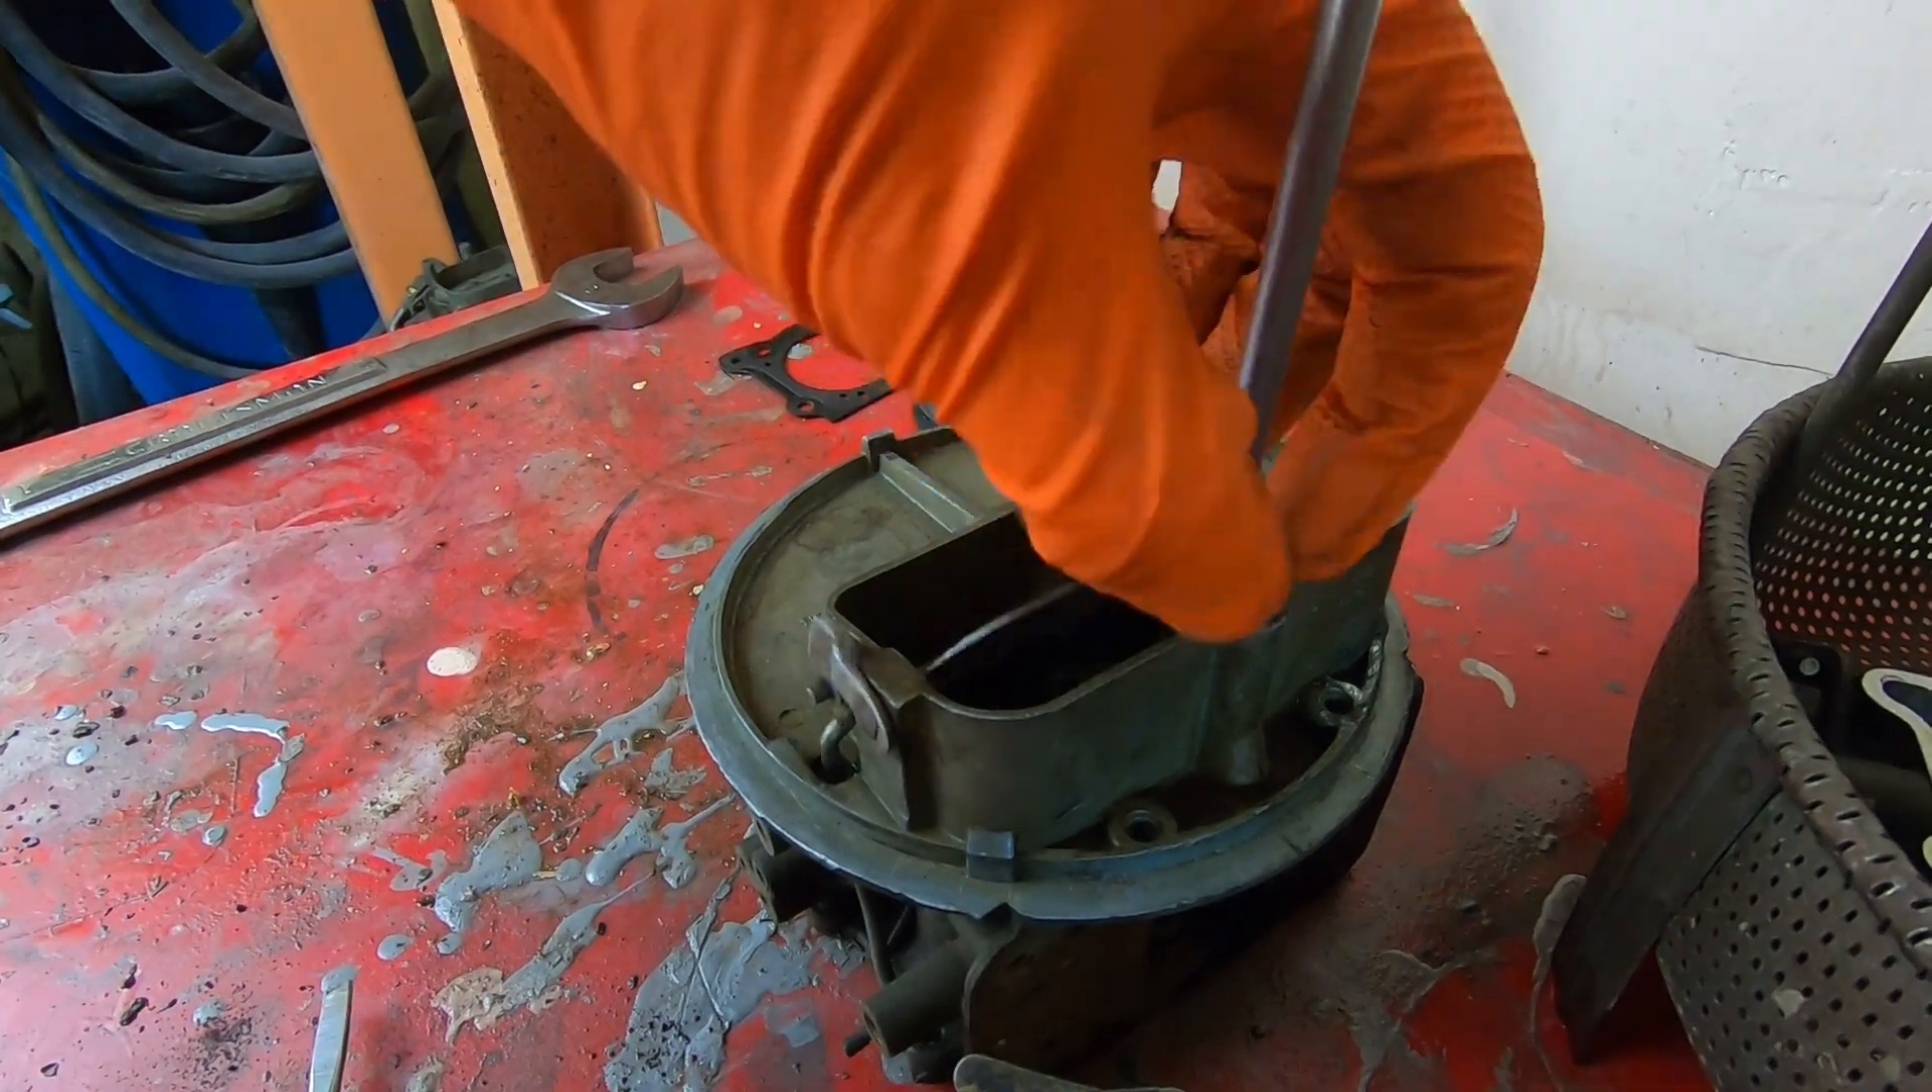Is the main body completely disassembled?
No.